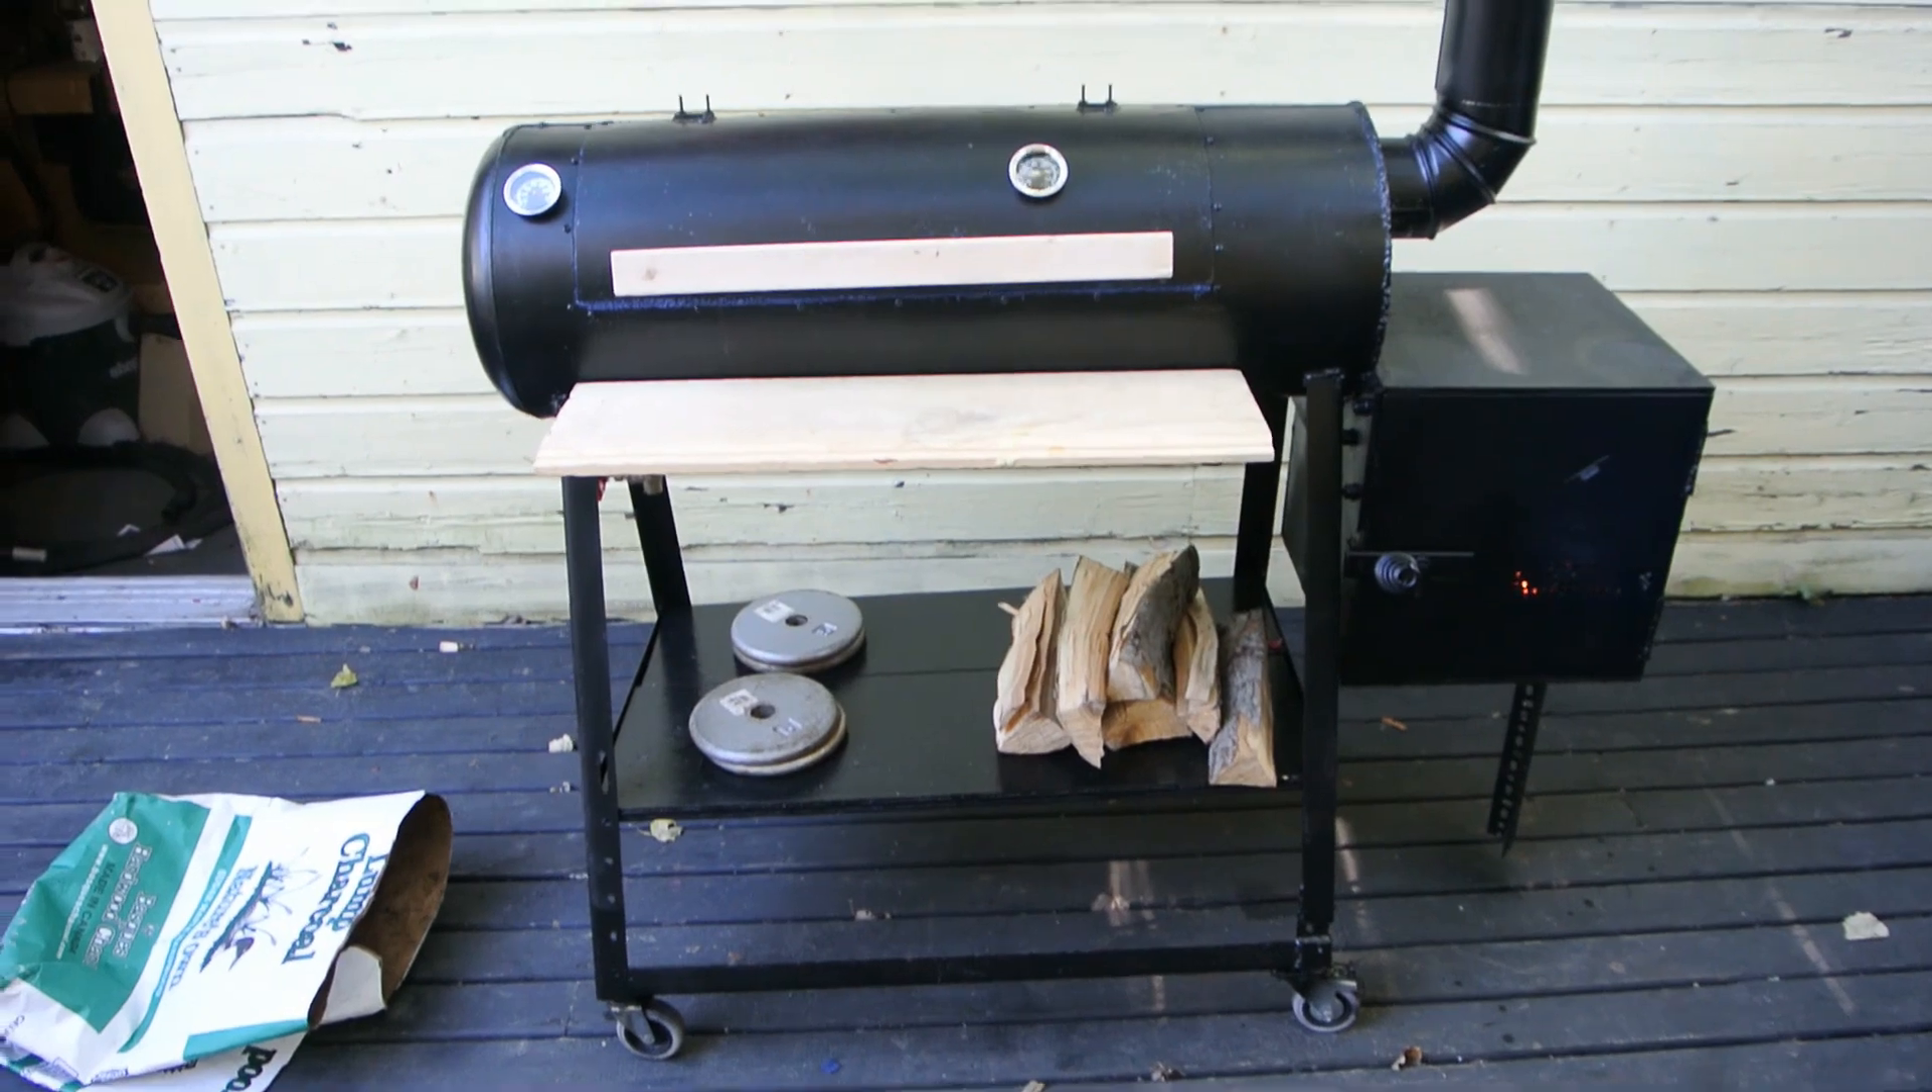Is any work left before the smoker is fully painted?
No.